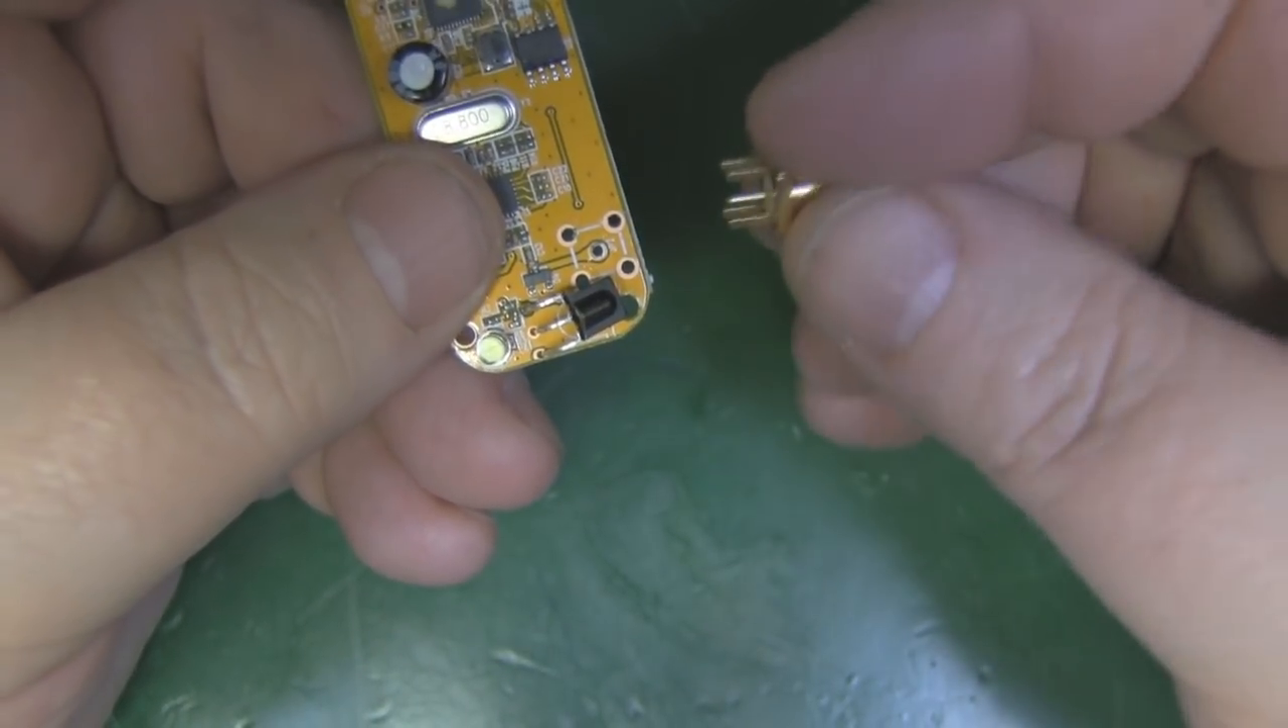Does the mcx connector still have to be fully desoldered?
No.